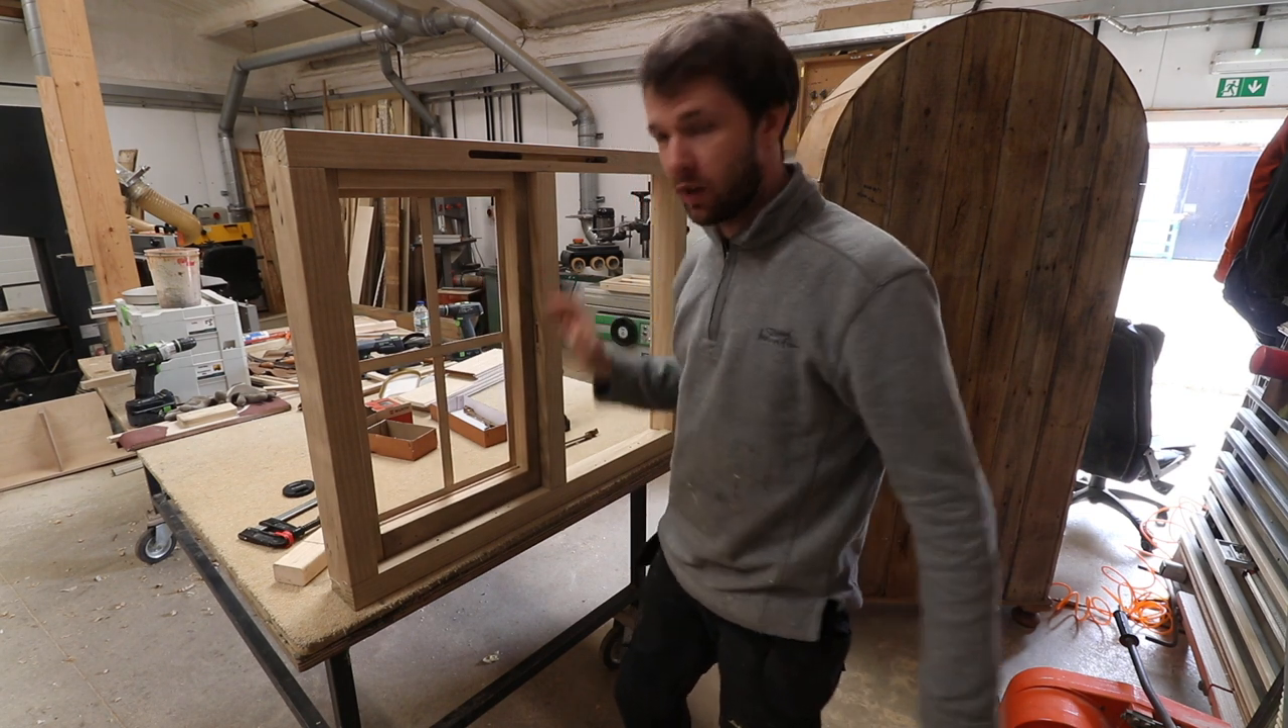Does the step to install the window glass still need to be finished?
Yes.